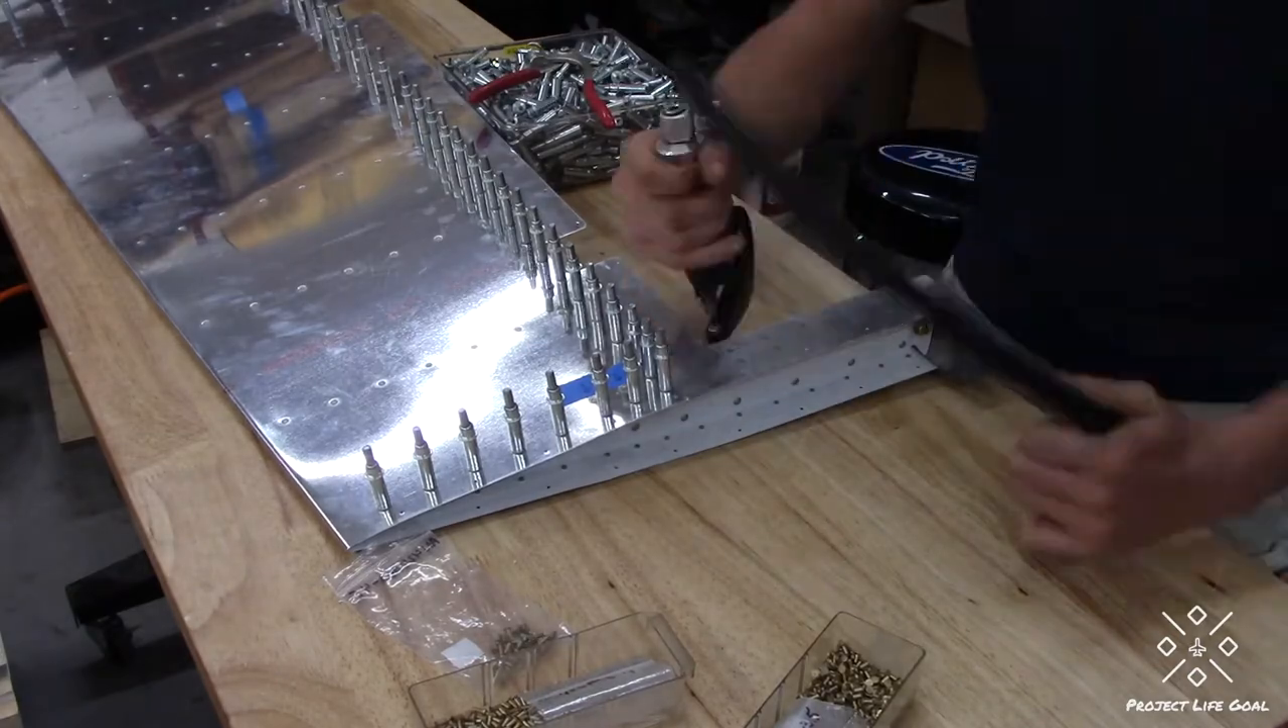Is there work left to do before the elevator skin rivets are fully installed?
Yes.